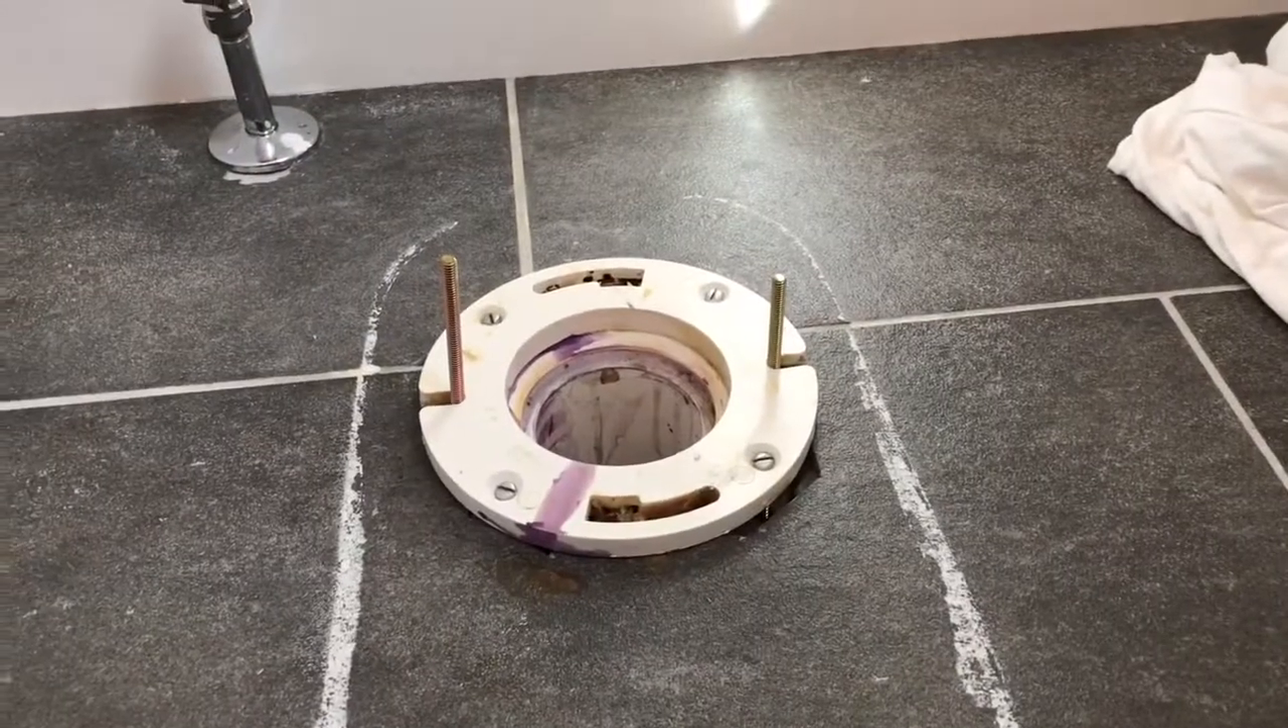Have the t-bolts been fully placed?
Yes.